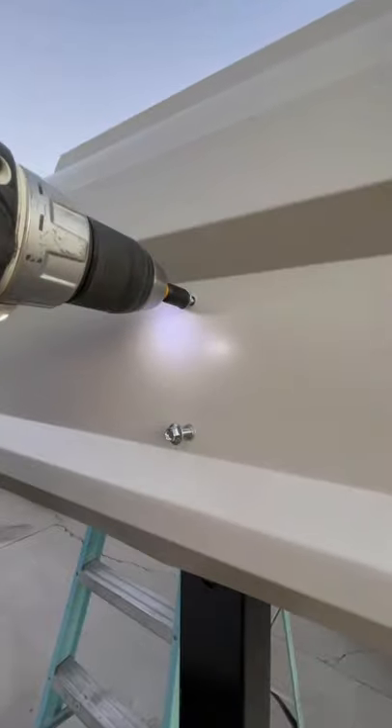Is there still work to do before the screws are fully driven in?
Yes.